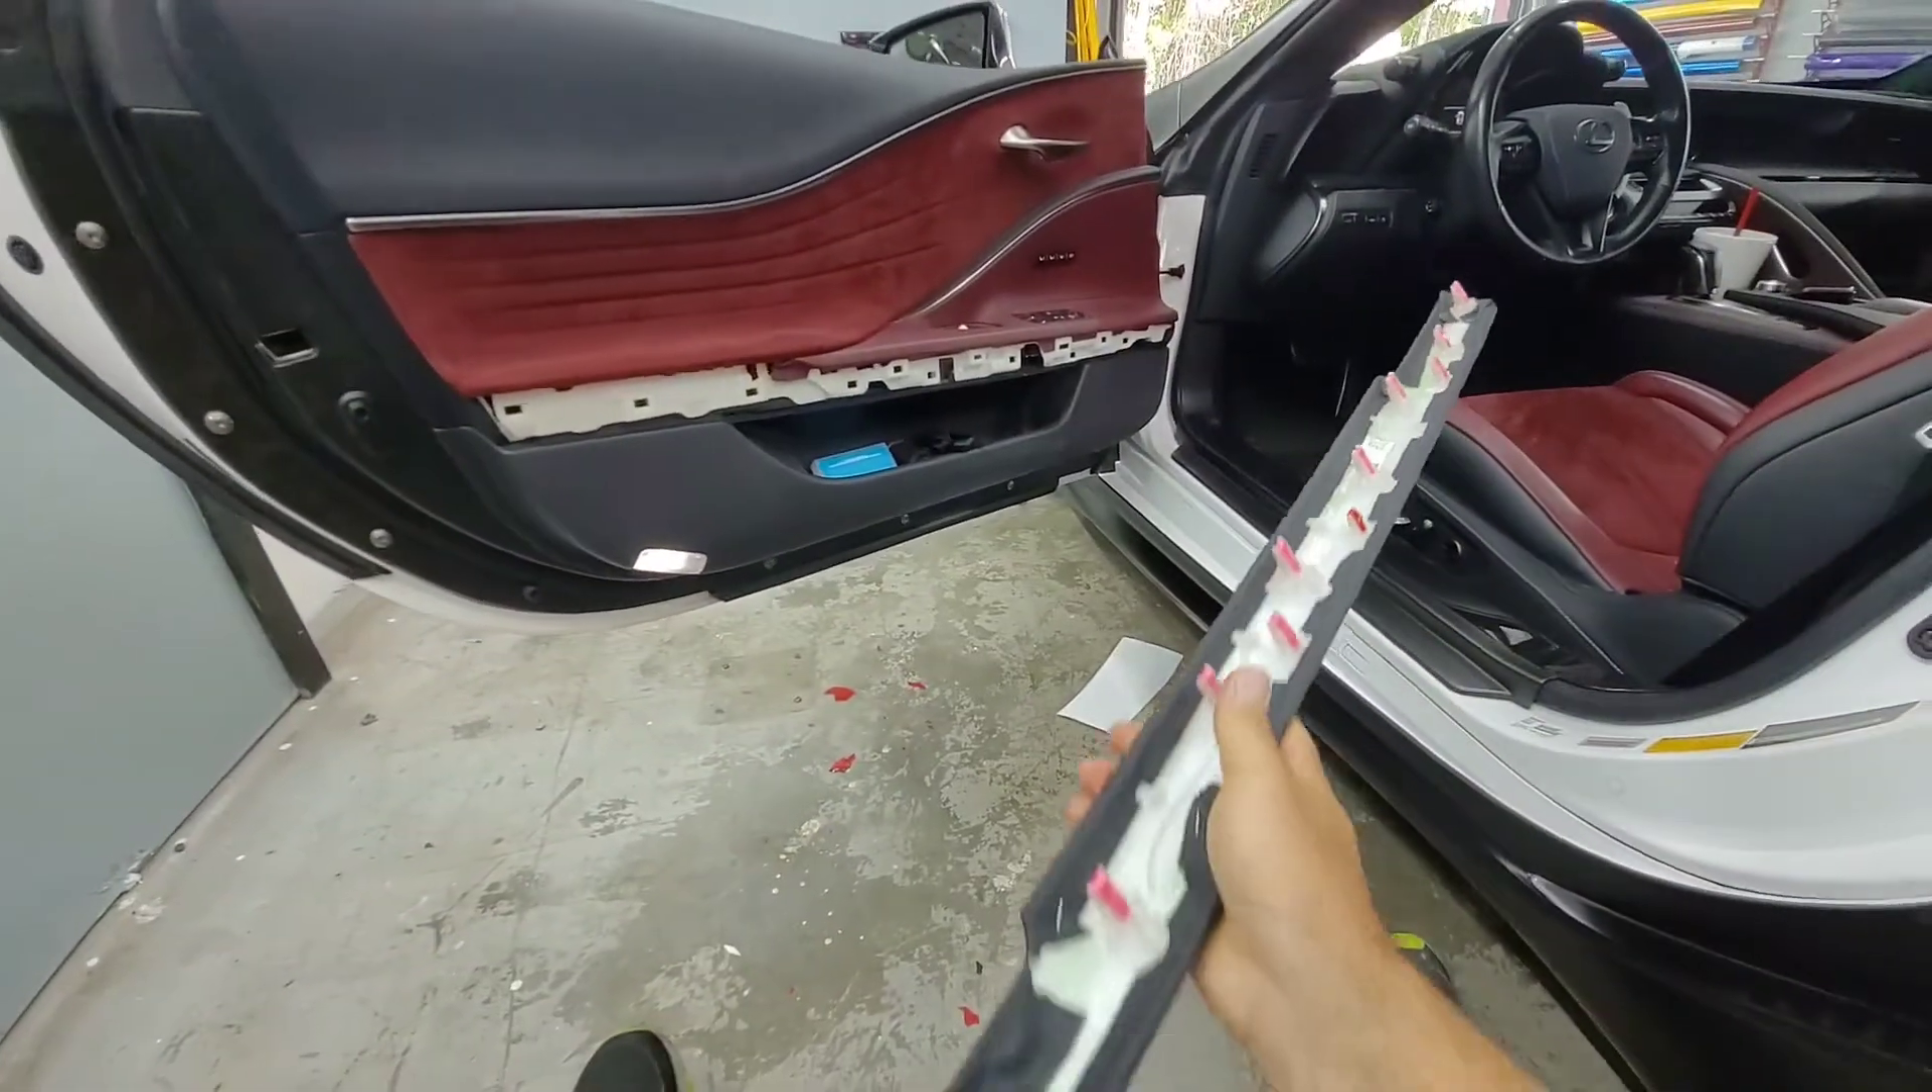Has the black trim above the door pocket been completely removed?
Yes.